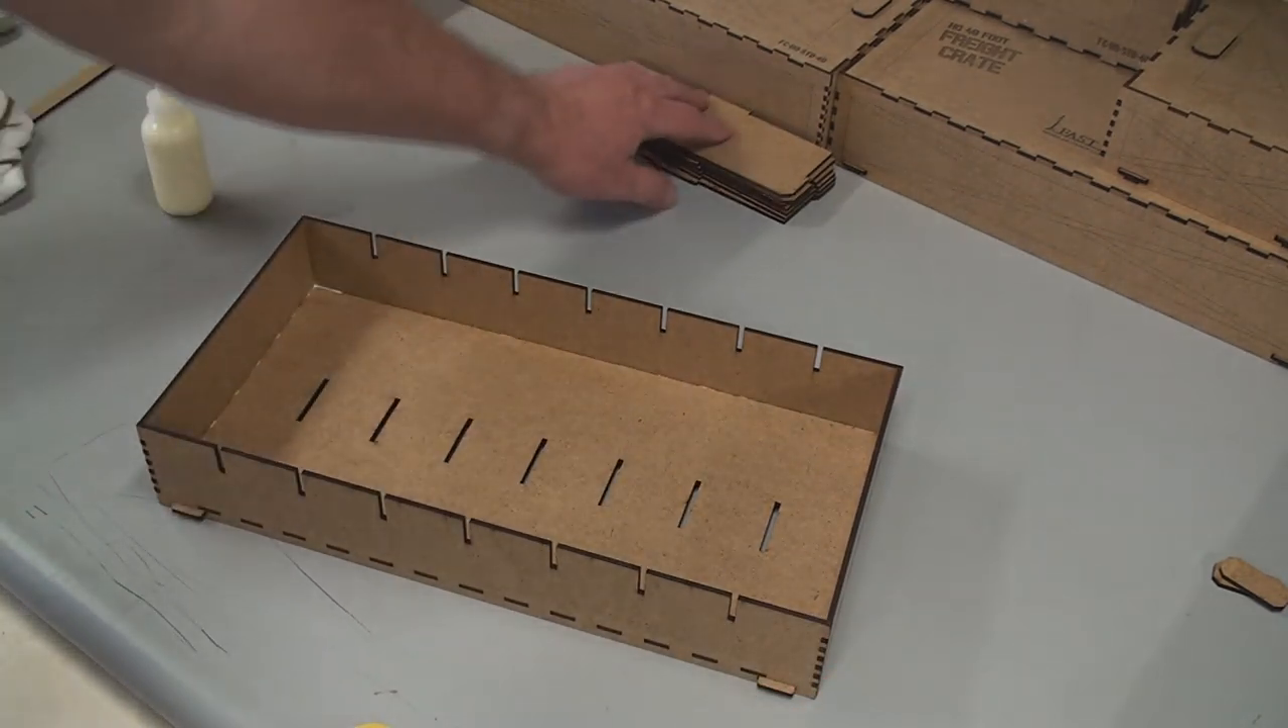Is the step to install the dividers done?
No.